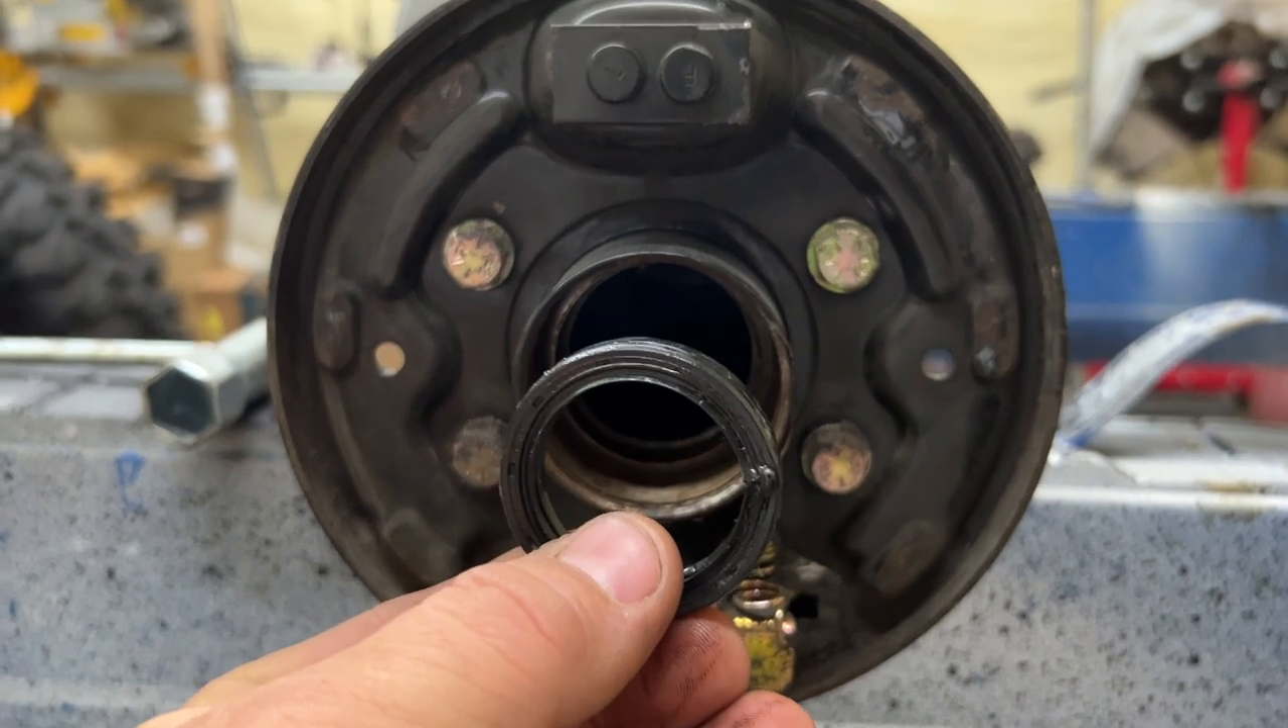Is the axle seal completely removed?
Yes.